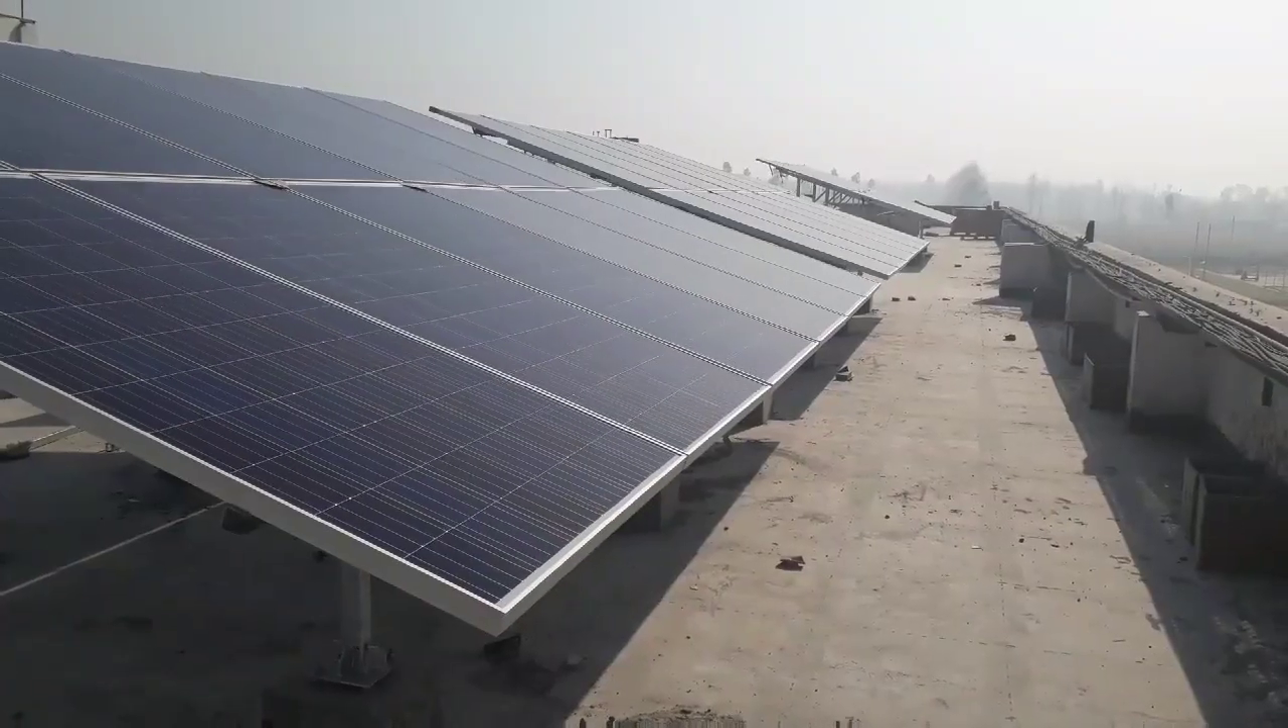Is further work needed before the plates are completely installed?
No.